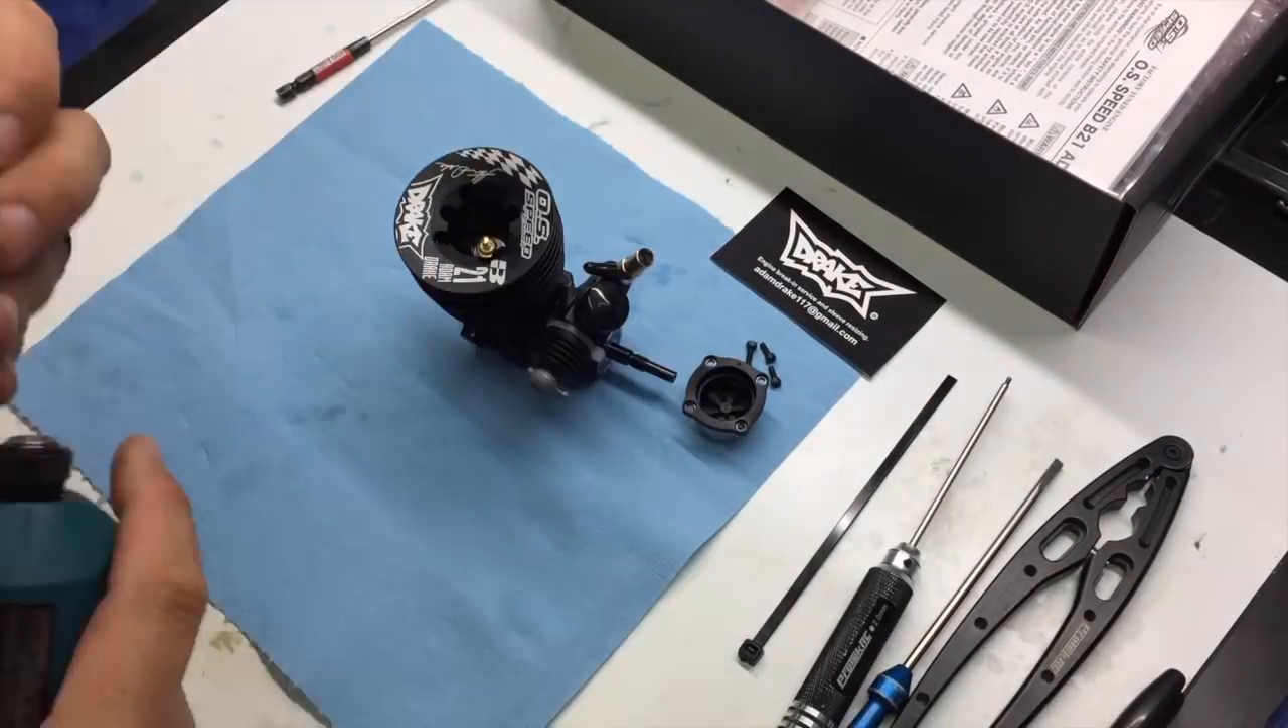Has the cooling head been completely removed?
No.